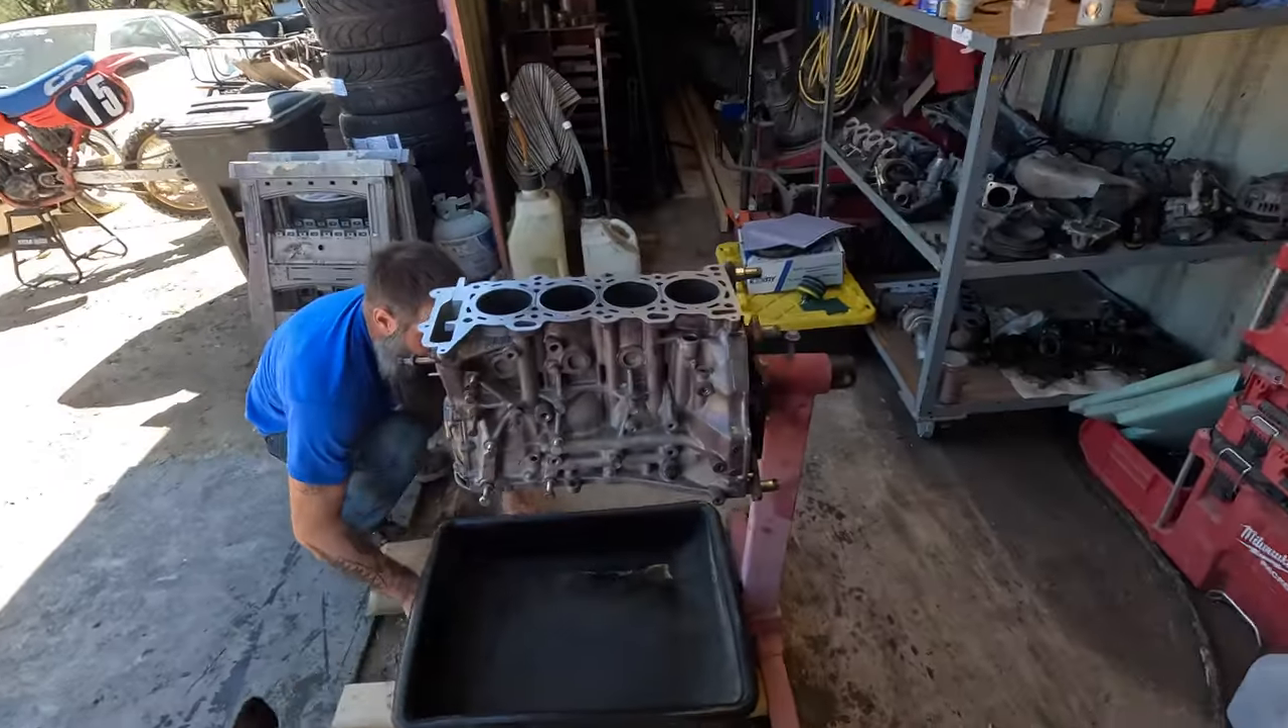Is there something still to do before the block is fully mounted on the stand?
No.